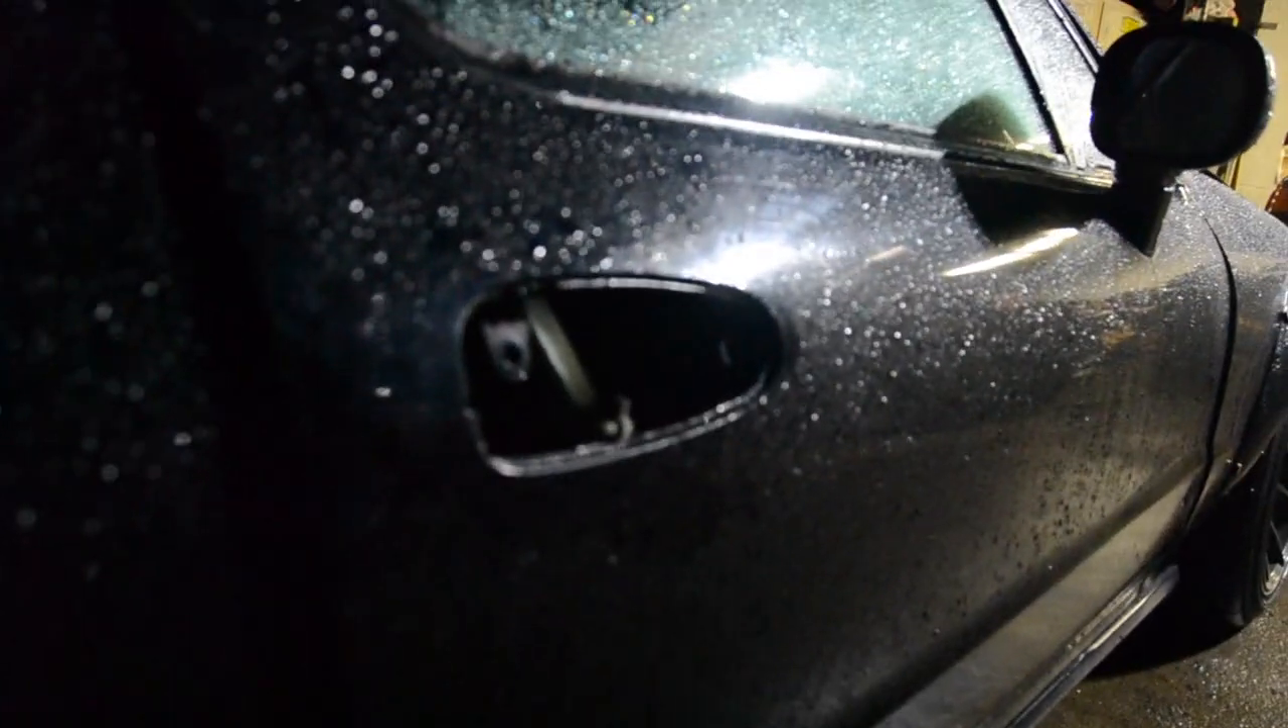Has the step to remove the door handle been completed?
Yes.